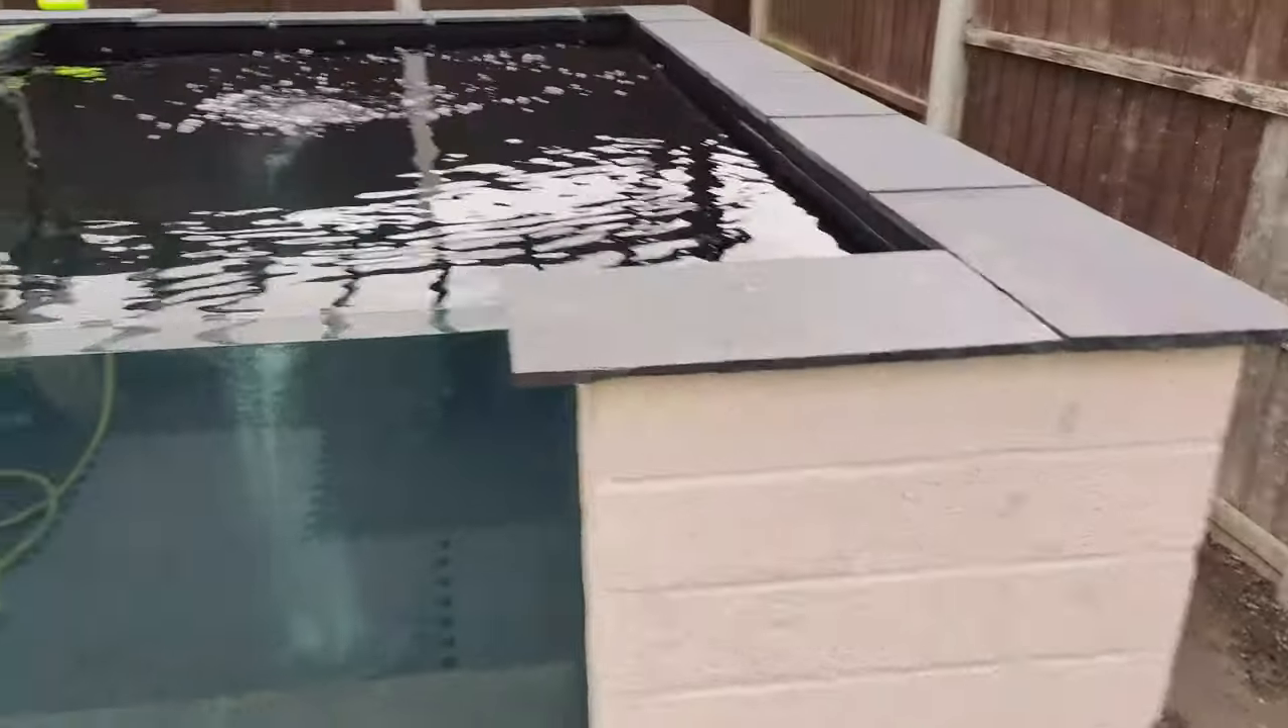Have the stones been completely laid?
Yes.